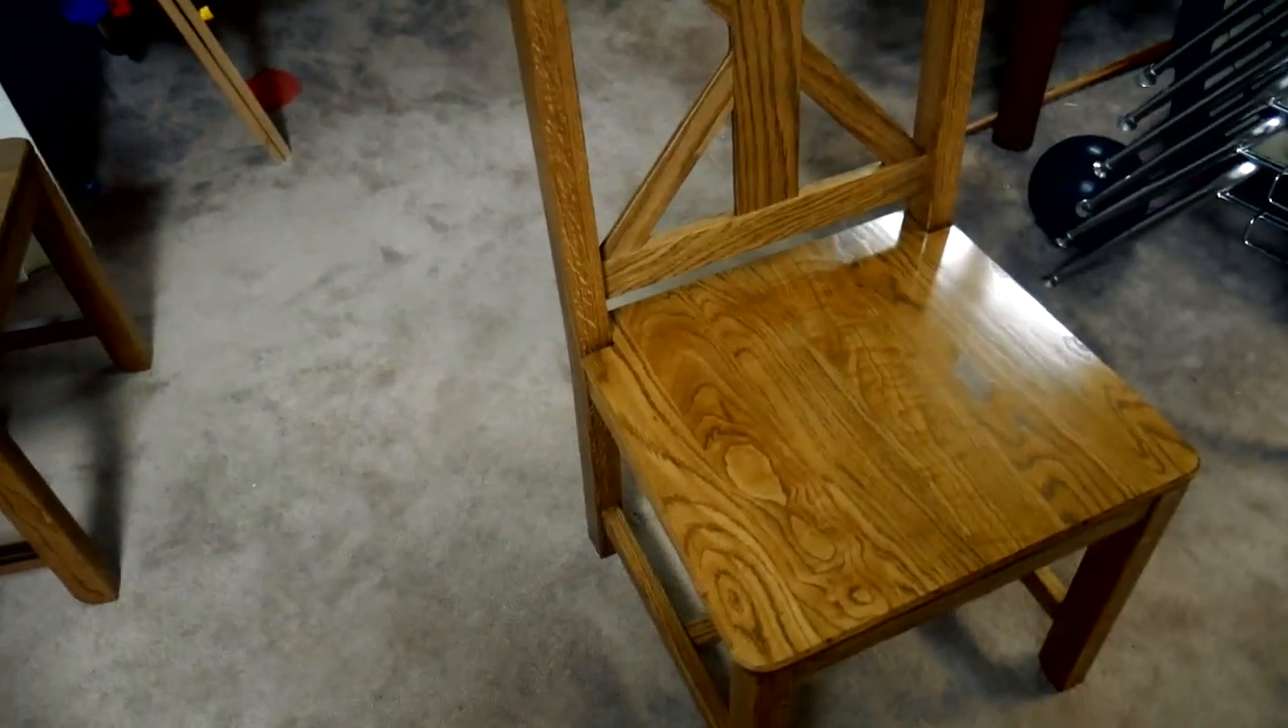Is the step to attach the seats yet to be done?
No.